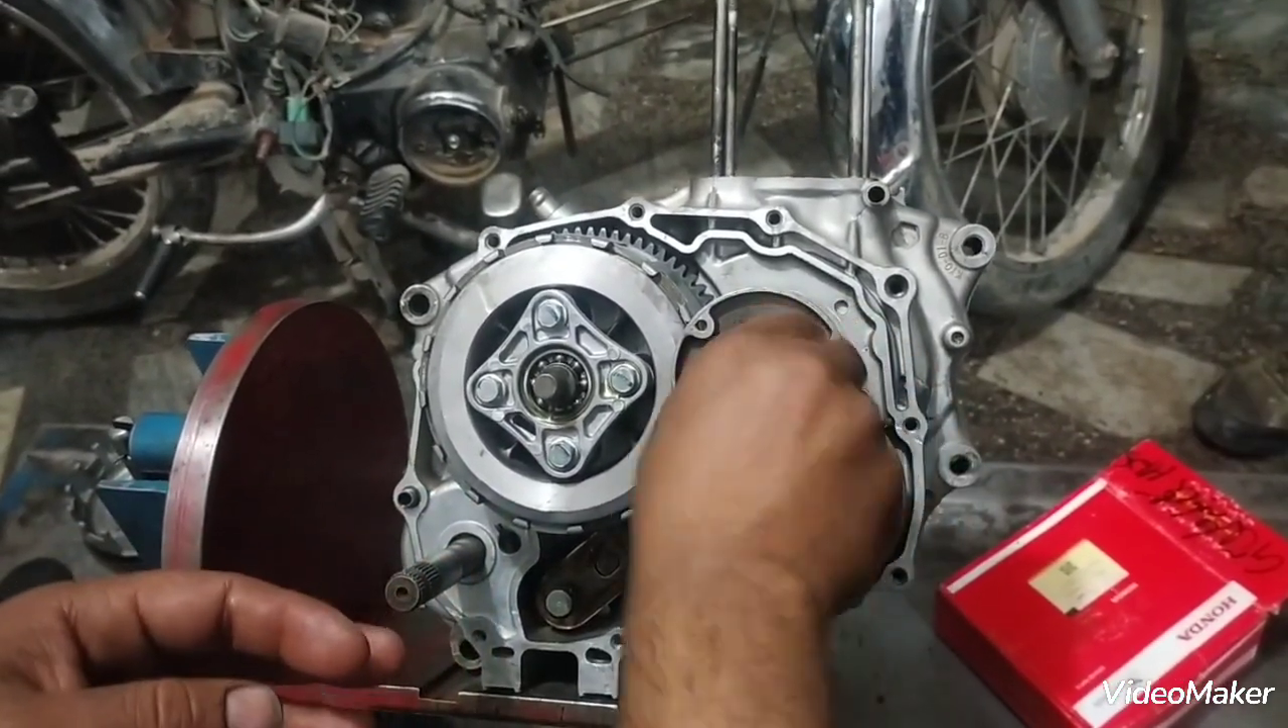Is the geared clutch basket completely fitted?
Yes.